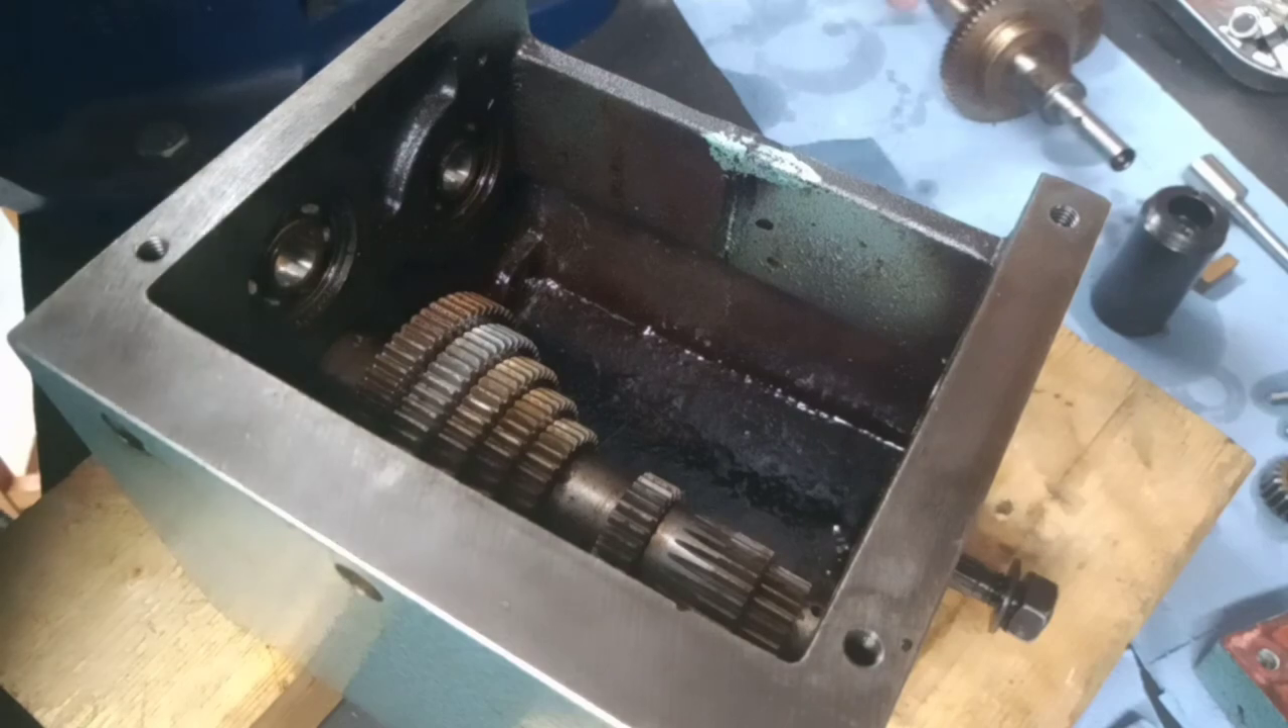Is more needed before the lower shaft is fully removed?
Yes.